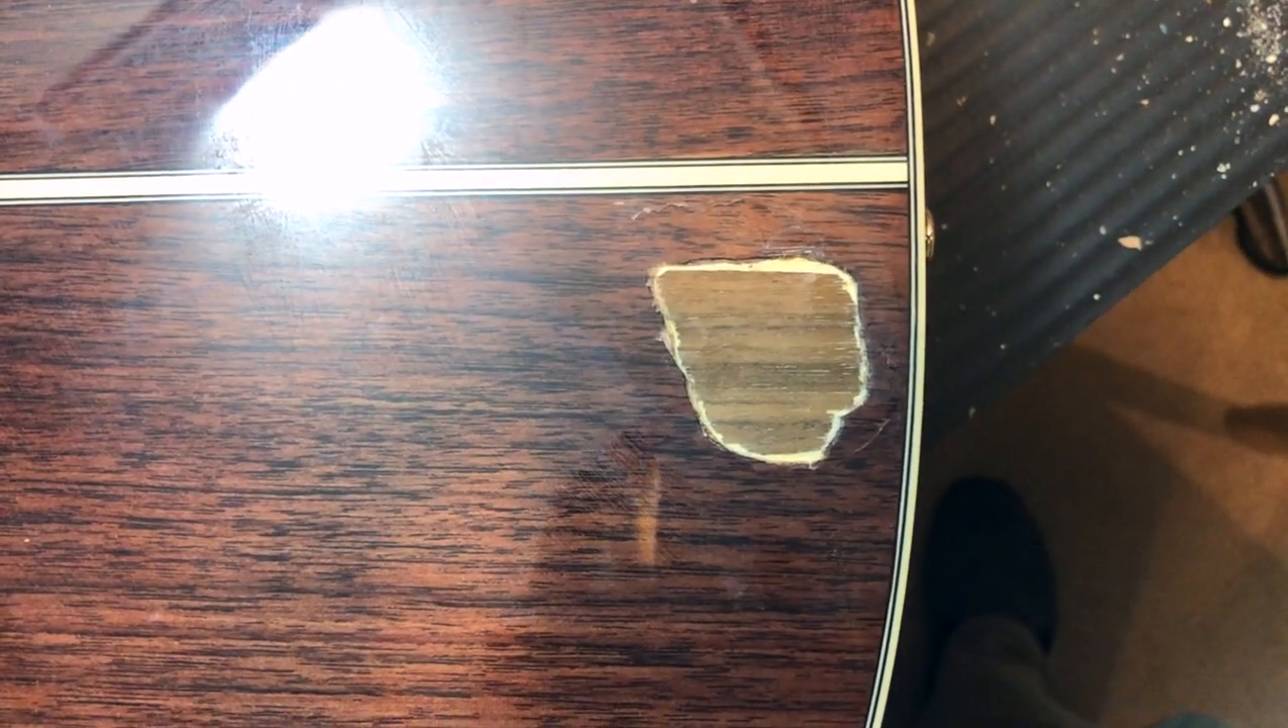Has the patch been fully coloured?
No.